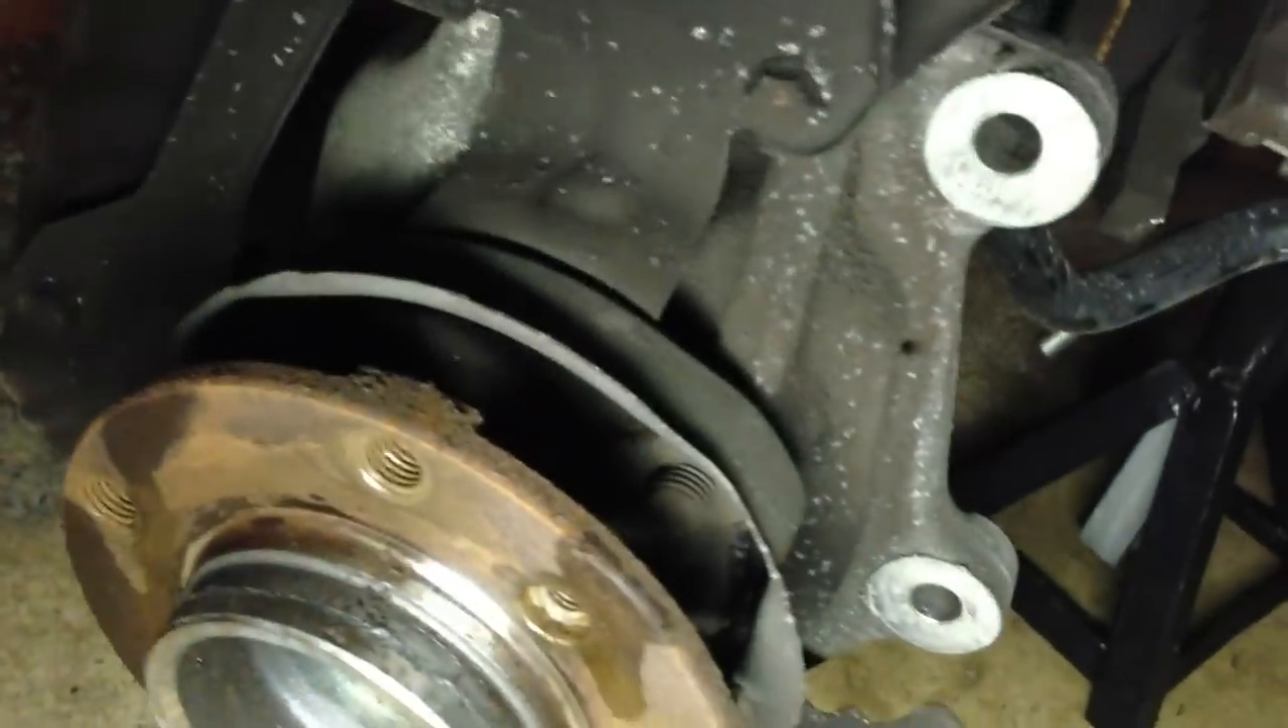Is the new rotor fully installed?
No.